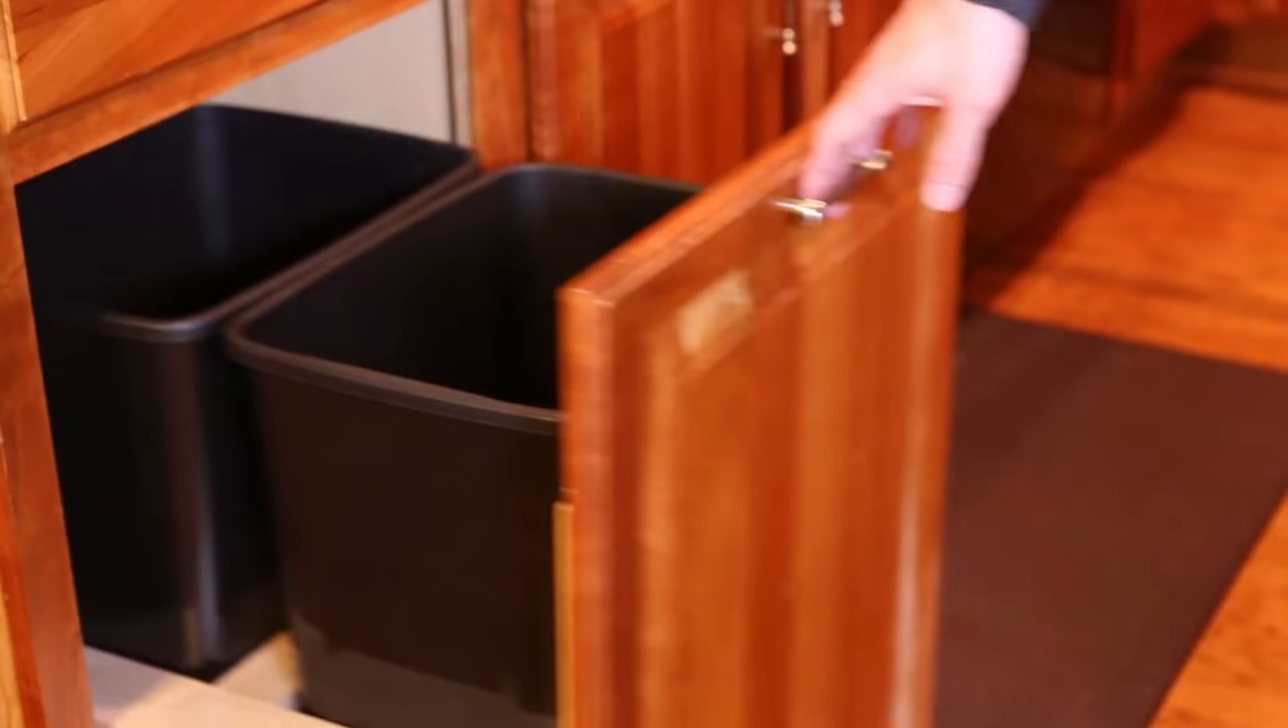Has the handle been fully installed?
Yes.